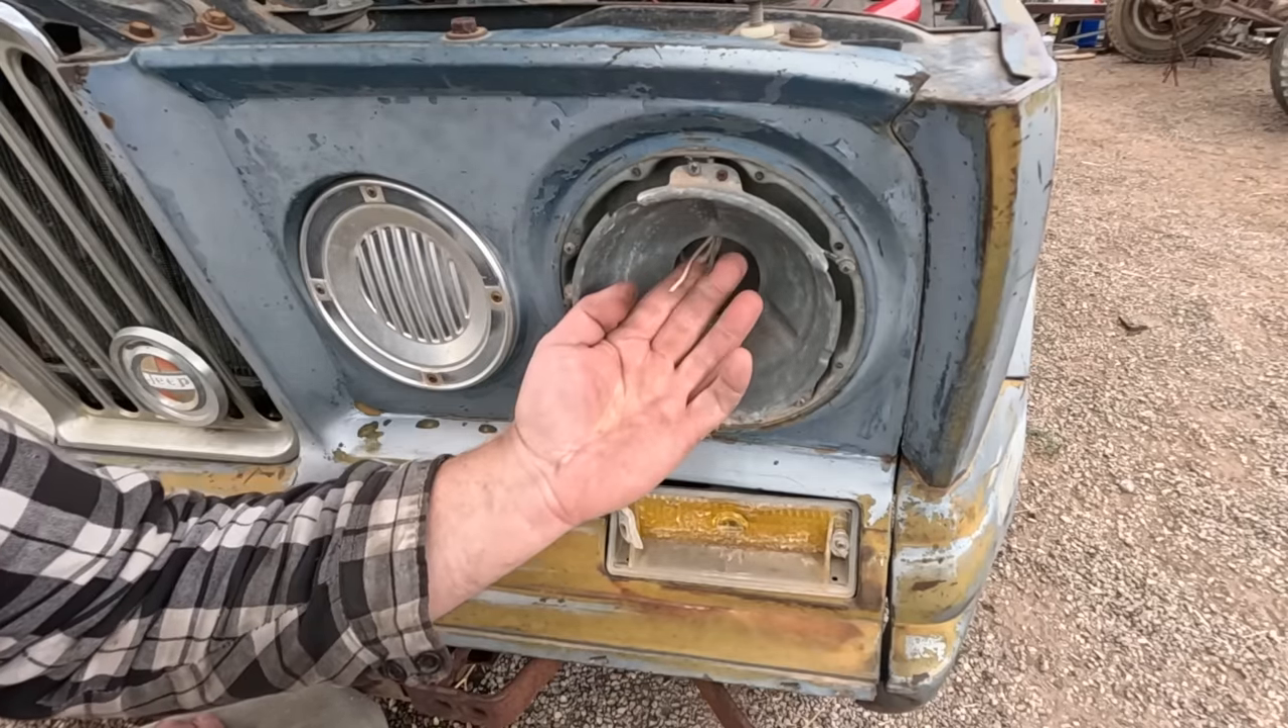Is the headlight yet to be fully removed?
No.